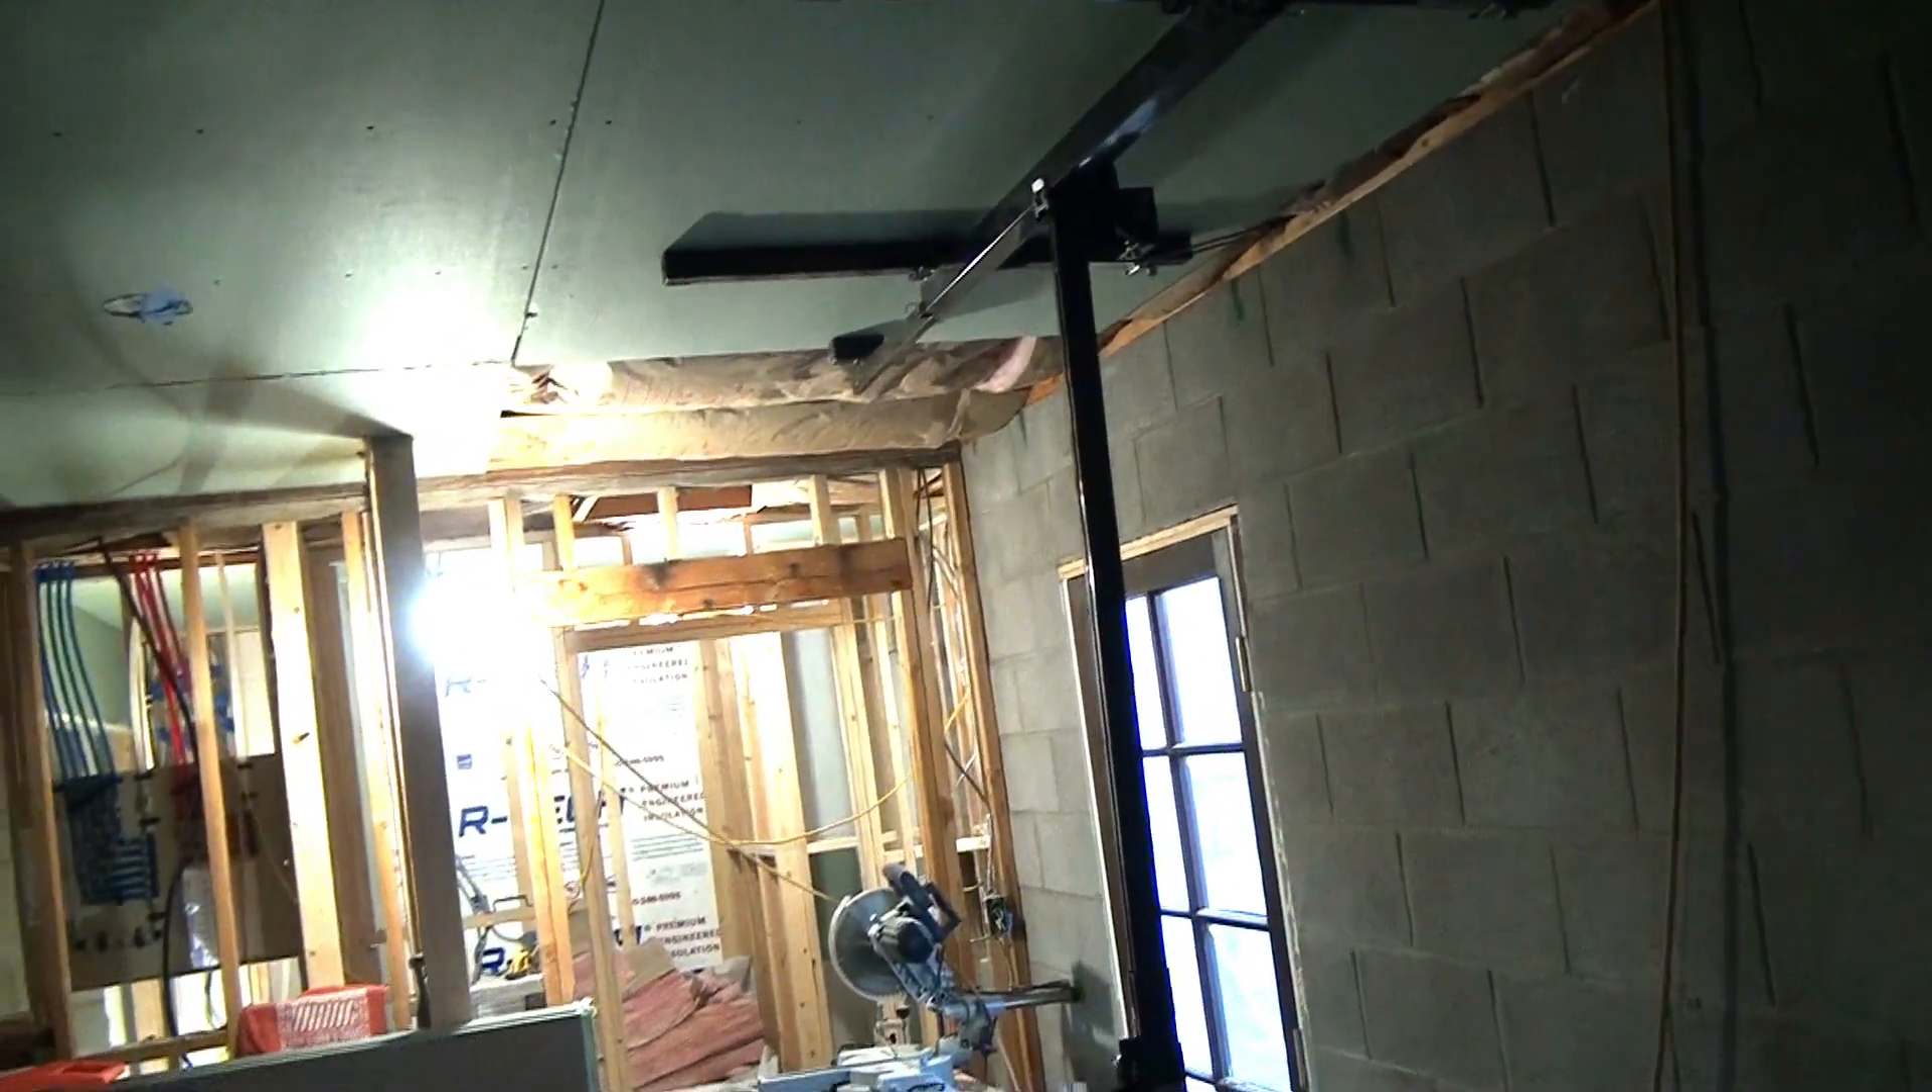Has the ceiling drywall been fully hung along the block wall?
No.